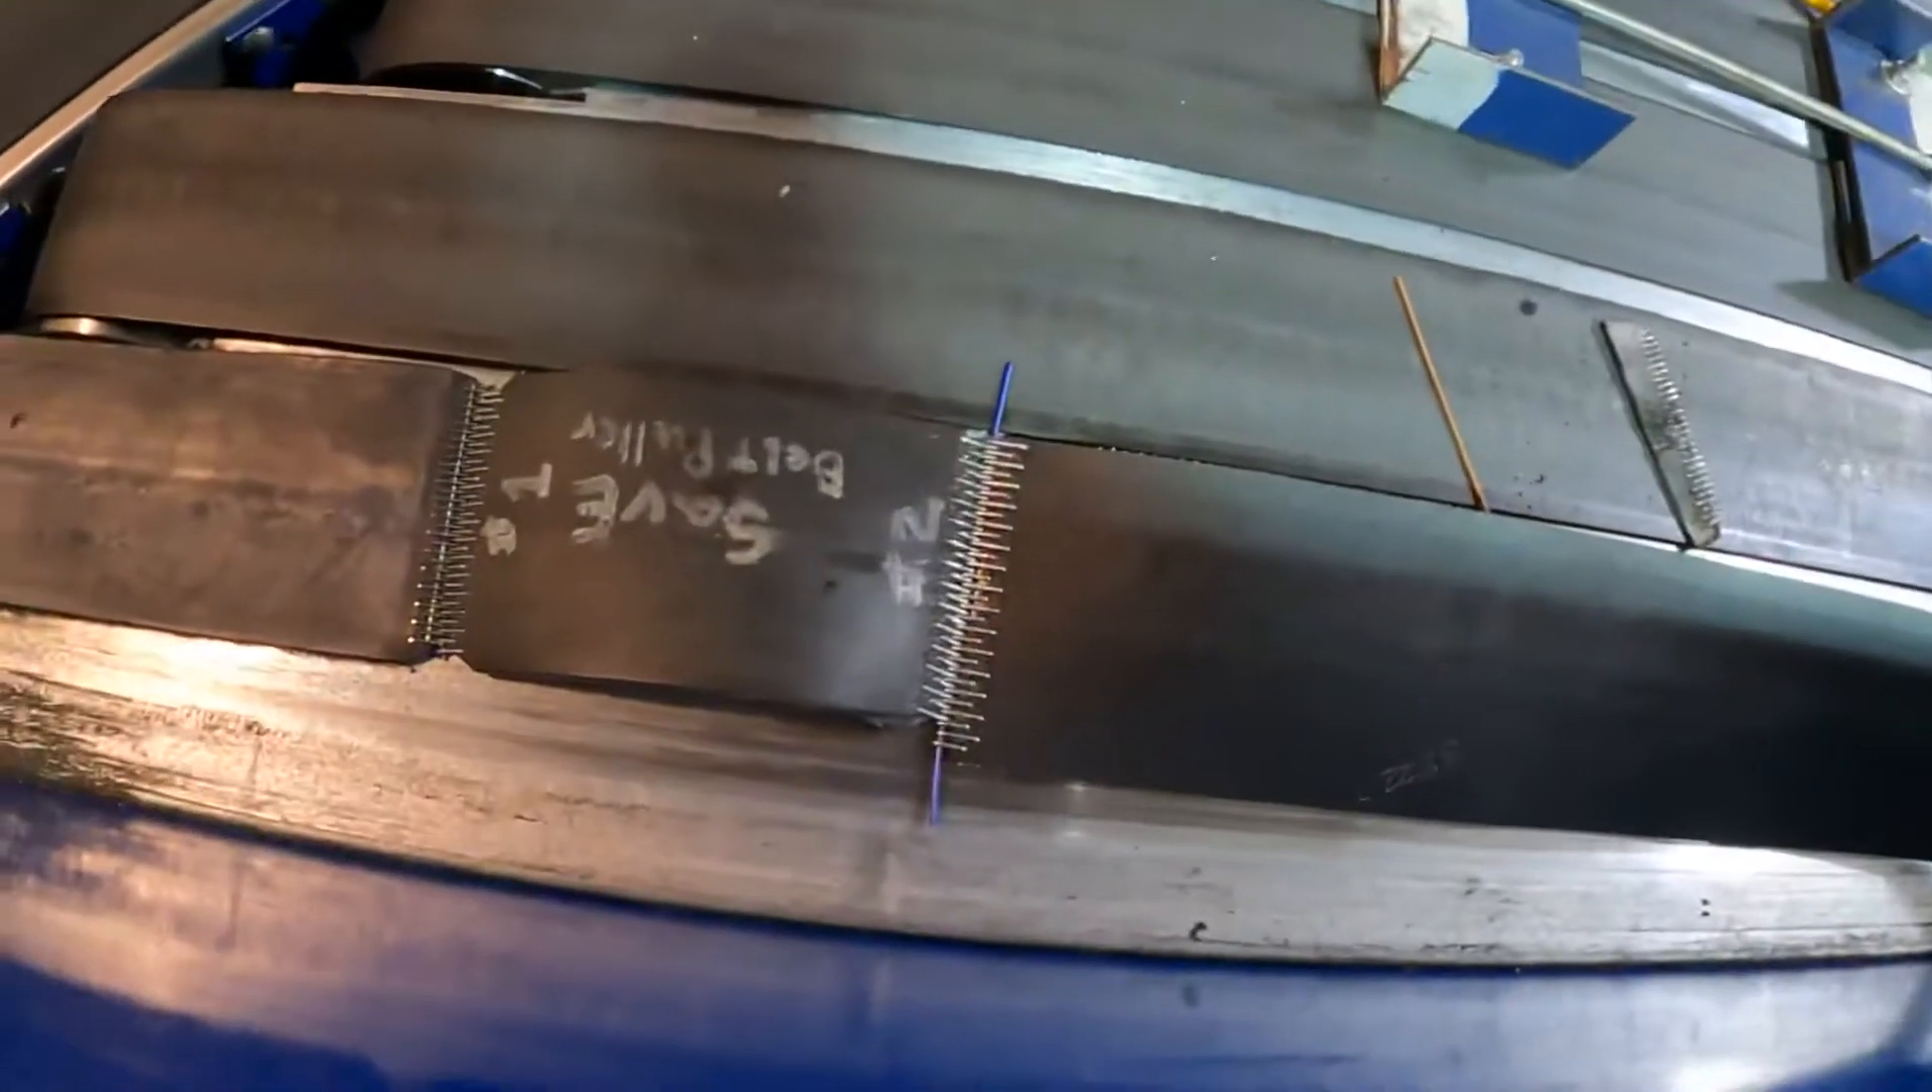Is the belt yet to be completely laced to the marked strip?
No.